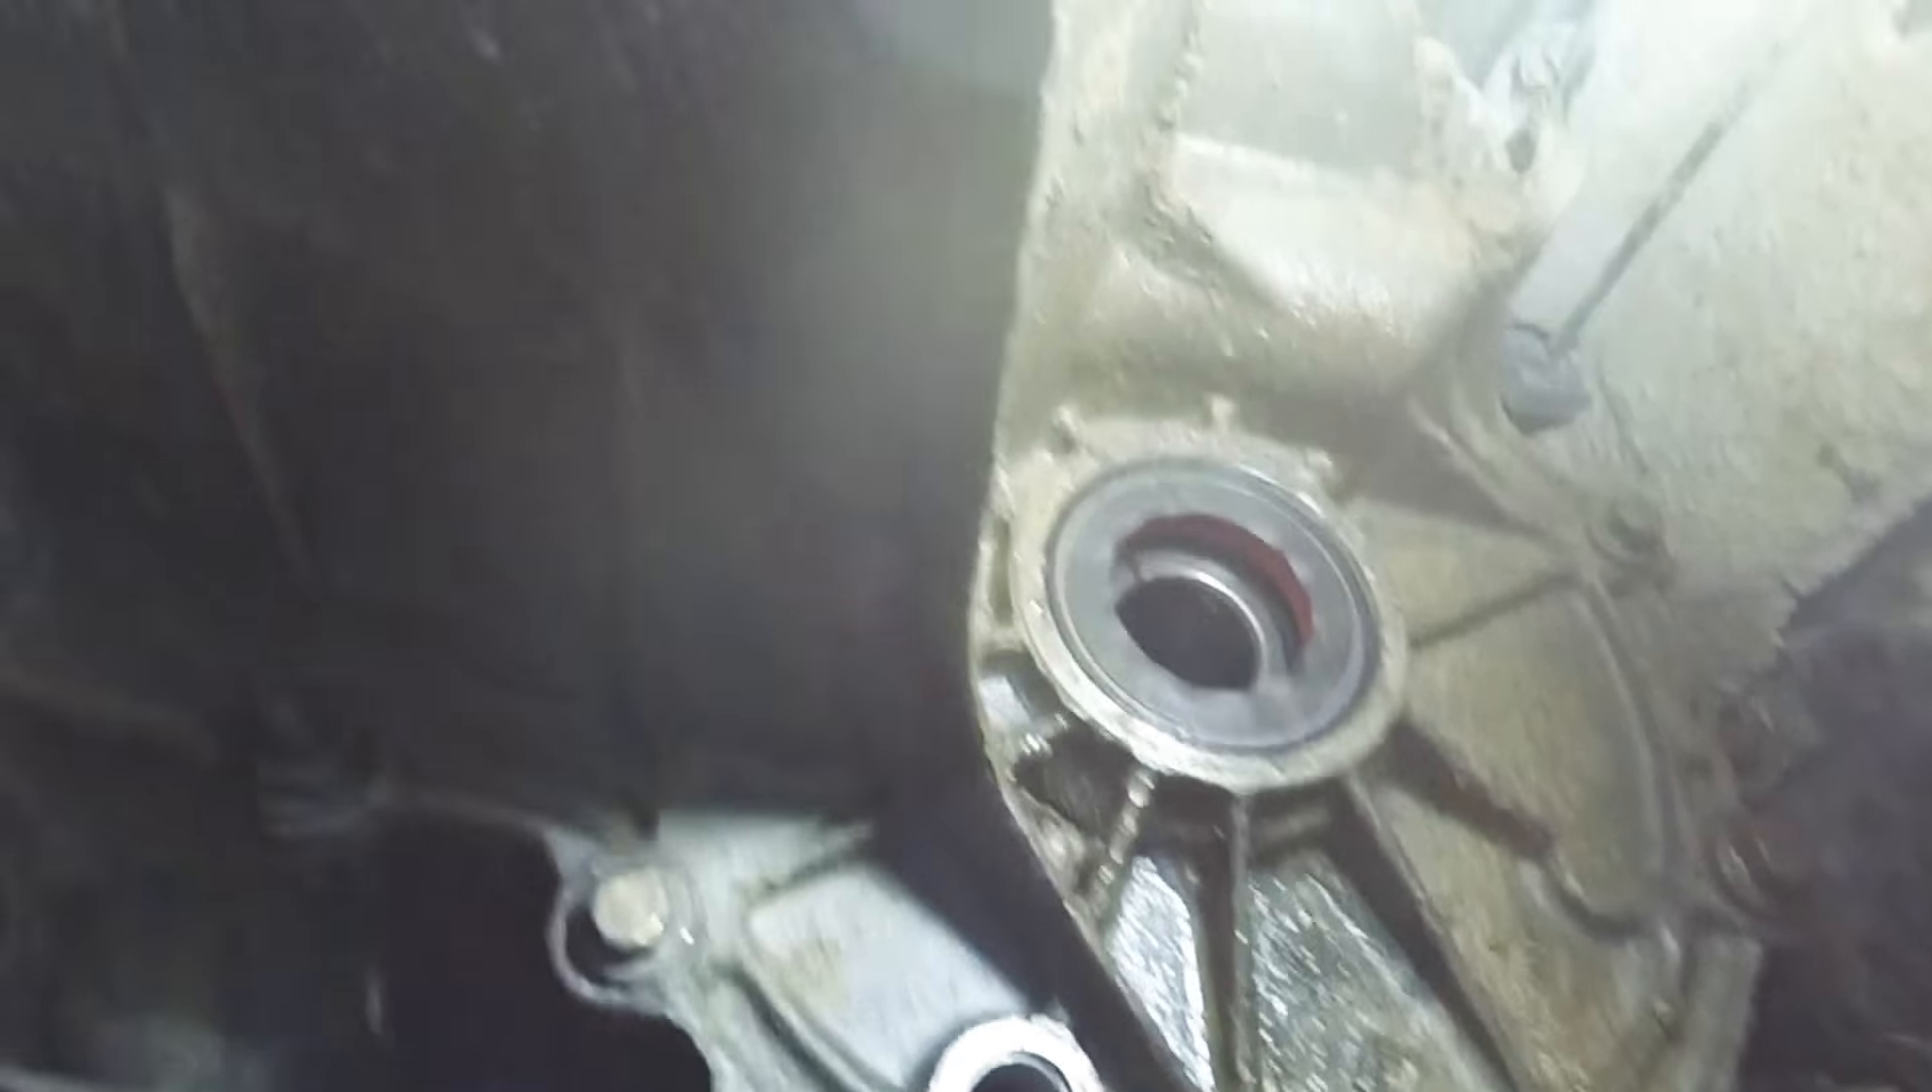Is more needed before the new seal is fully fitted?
No.